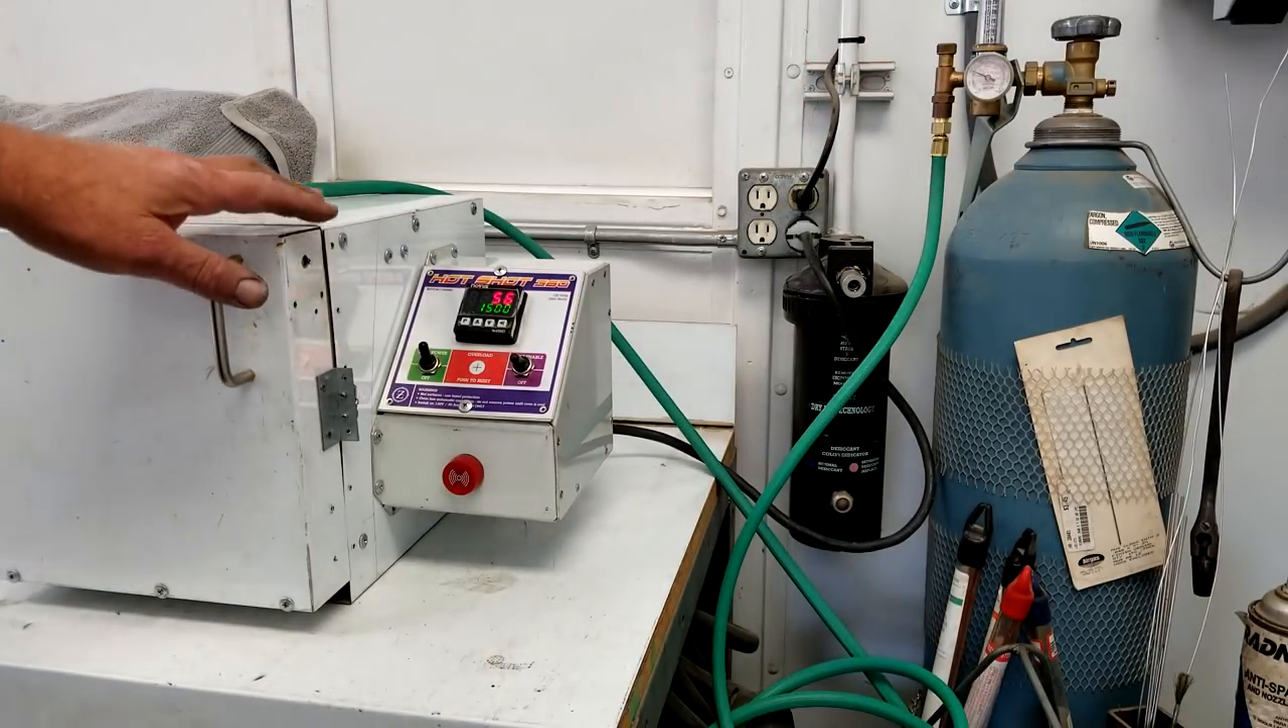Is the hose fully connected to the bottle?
Yes.